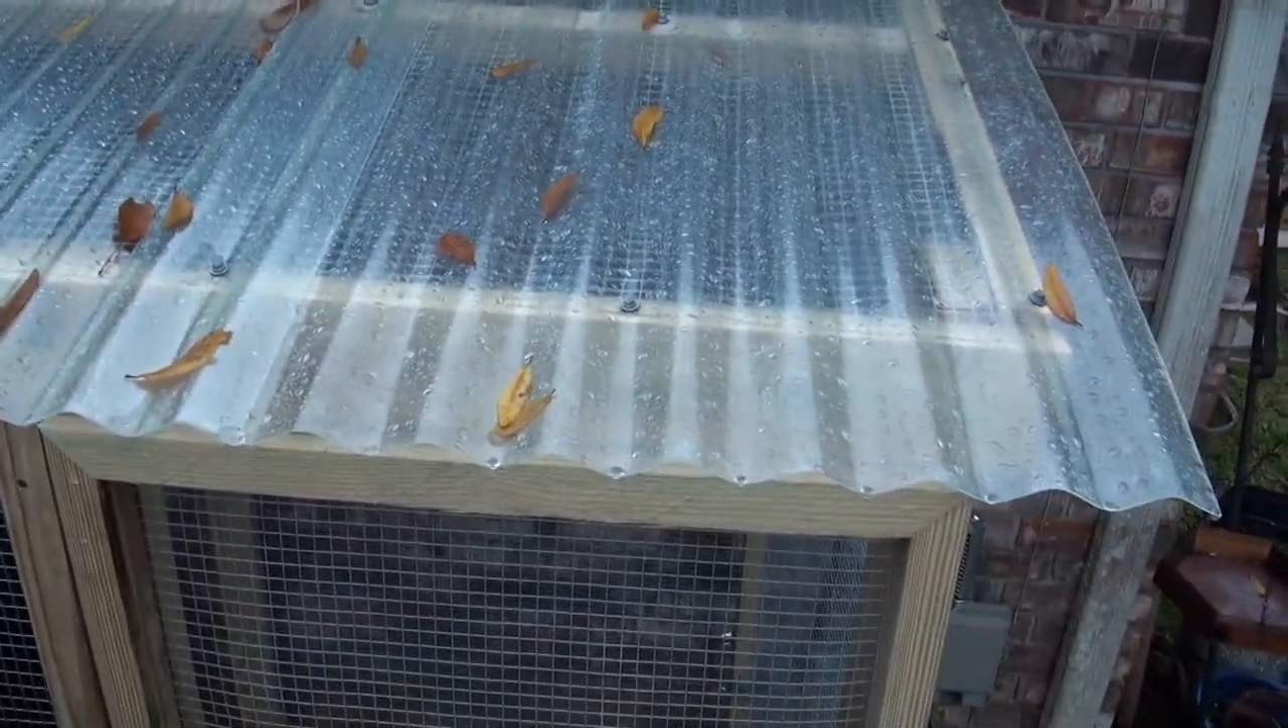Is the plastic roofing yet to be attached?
No.